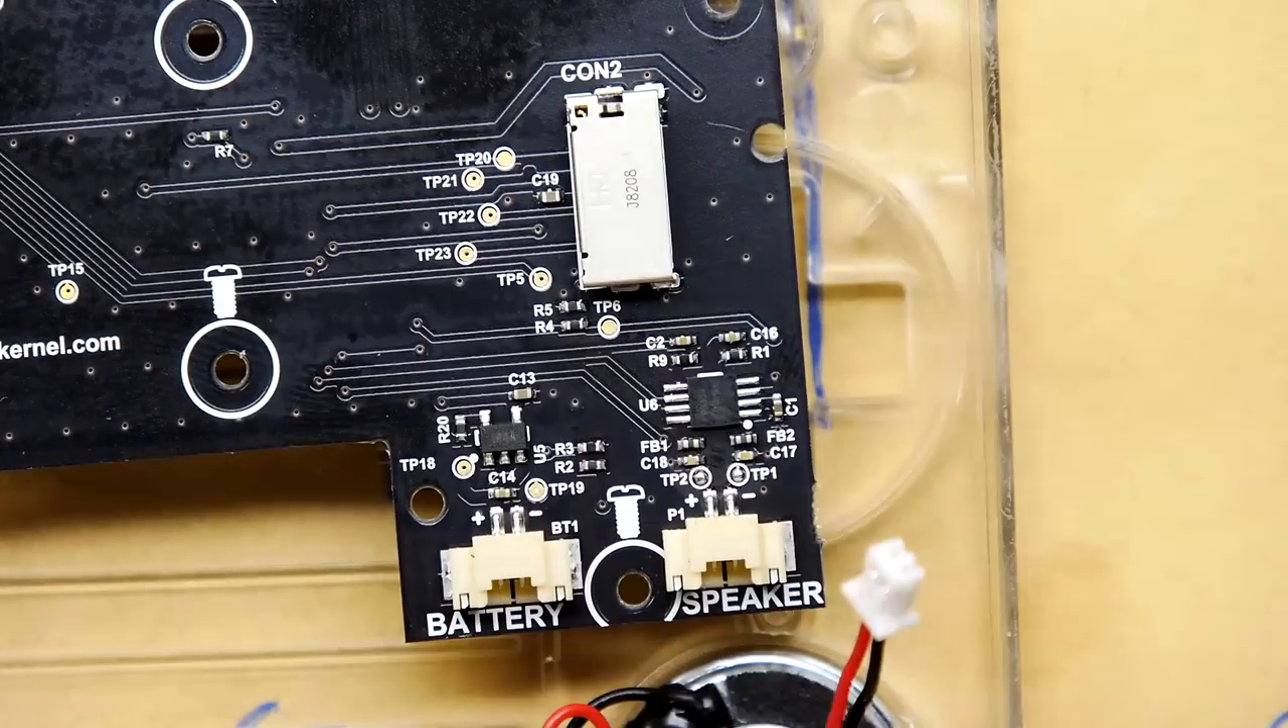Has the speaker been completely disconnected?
Yes.